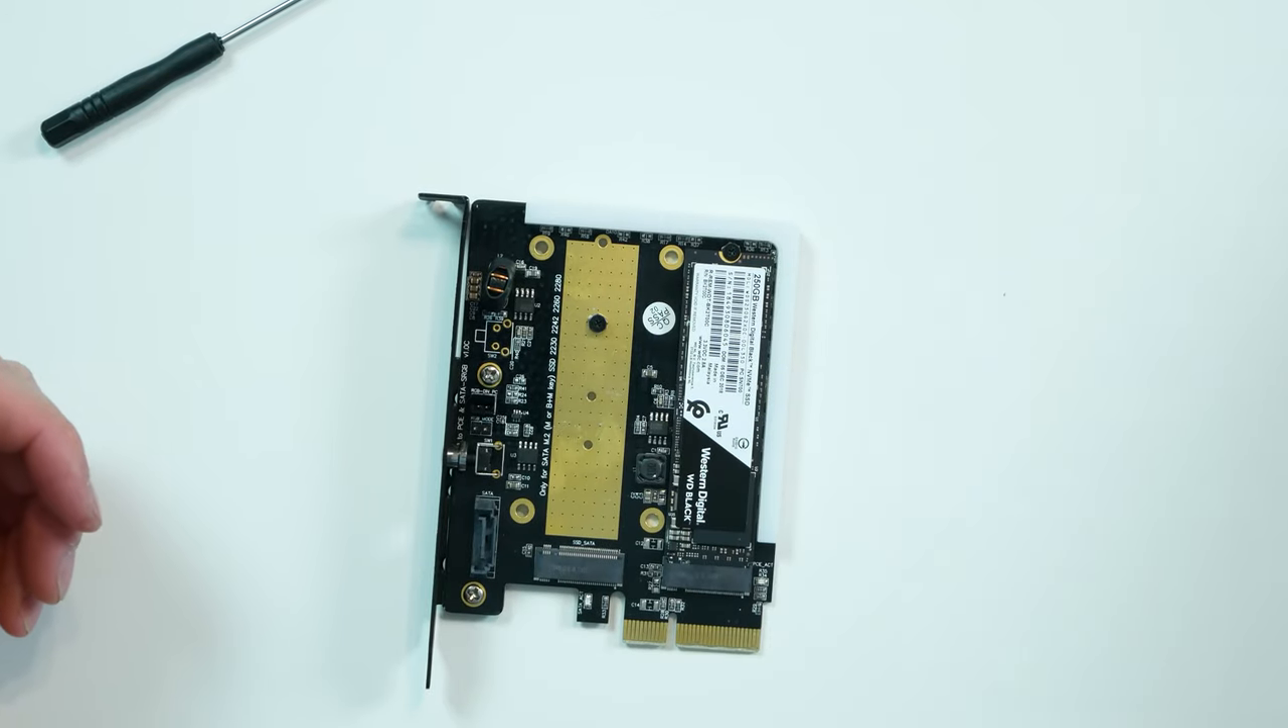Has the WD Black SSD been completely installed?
Yes.